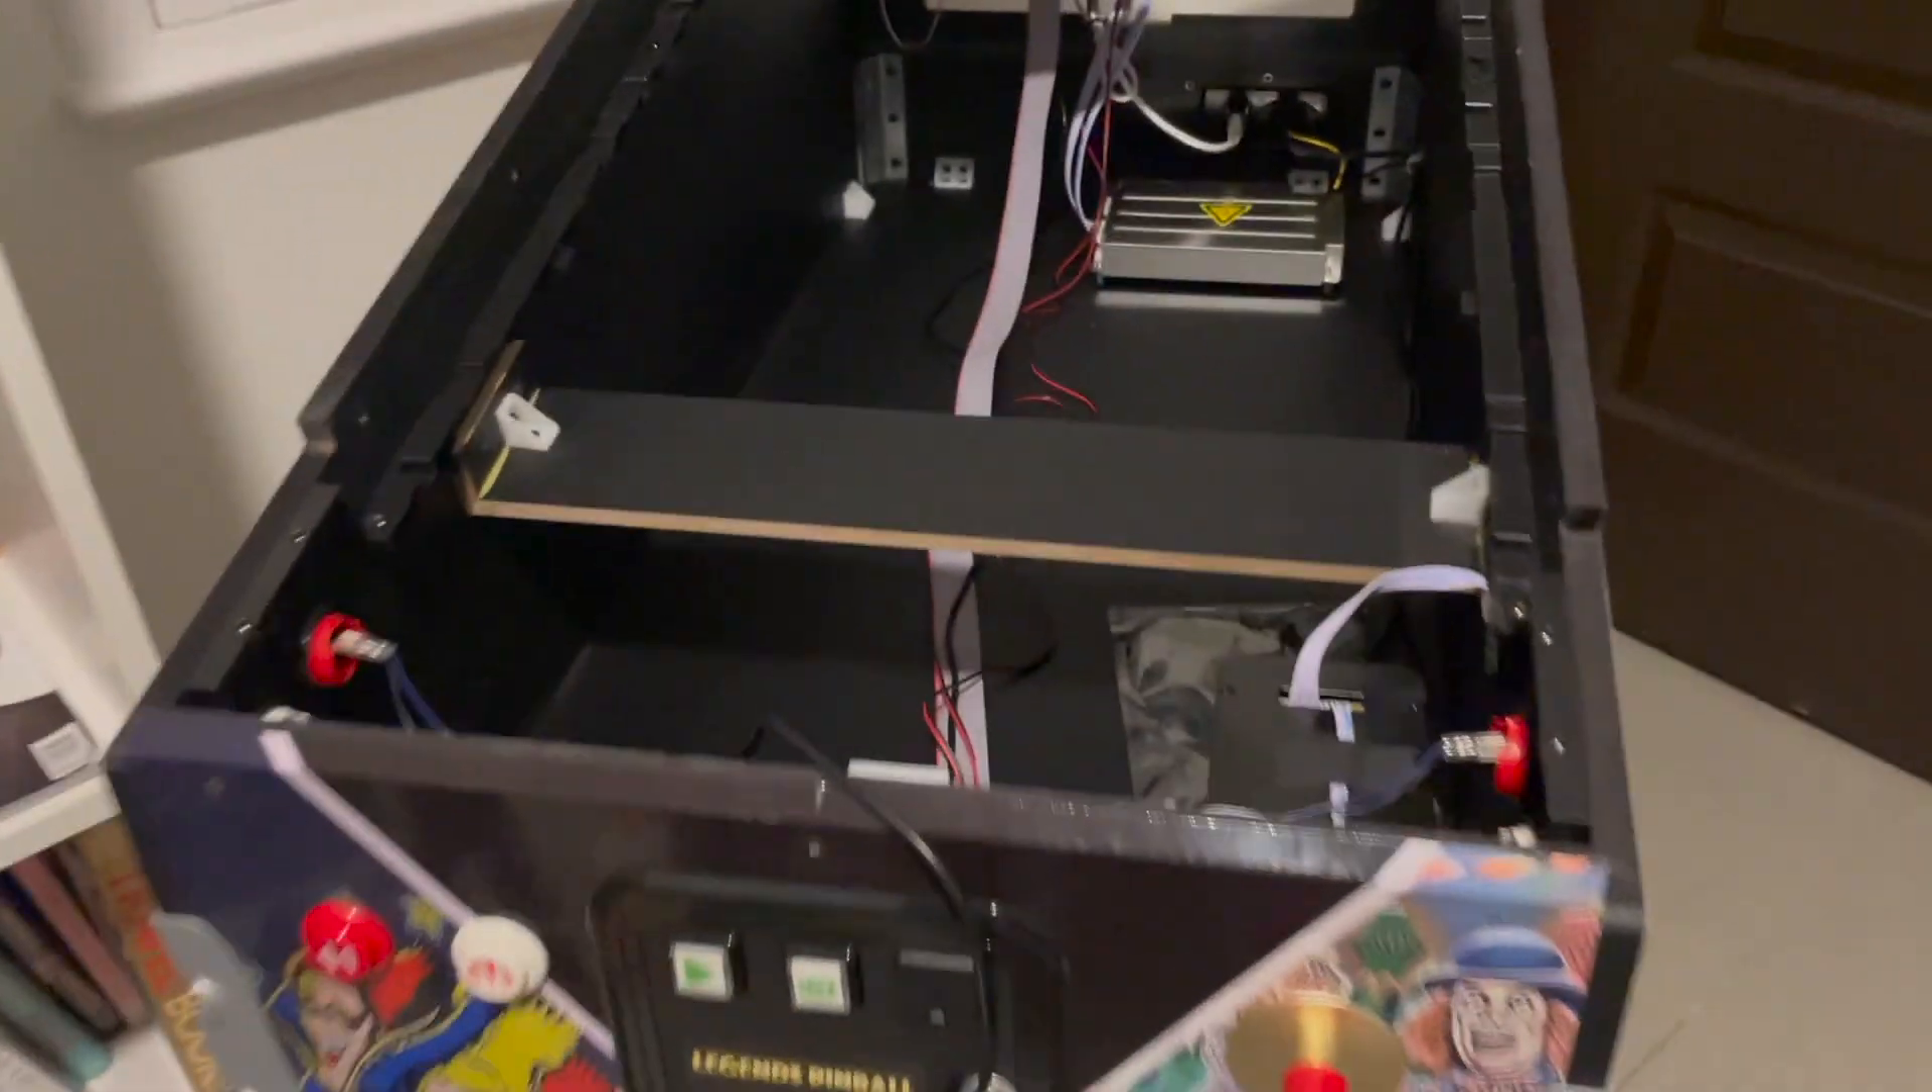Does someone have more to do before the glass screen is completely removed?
No.